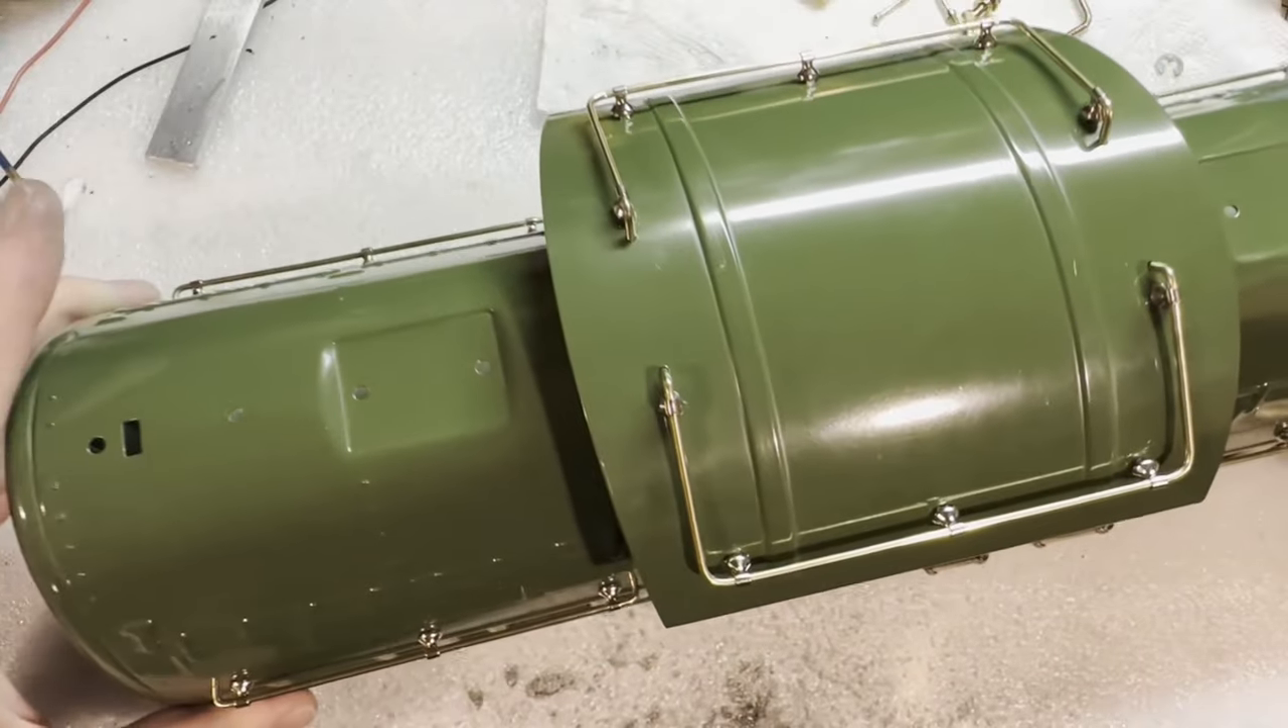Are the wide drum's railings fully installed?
Yes.